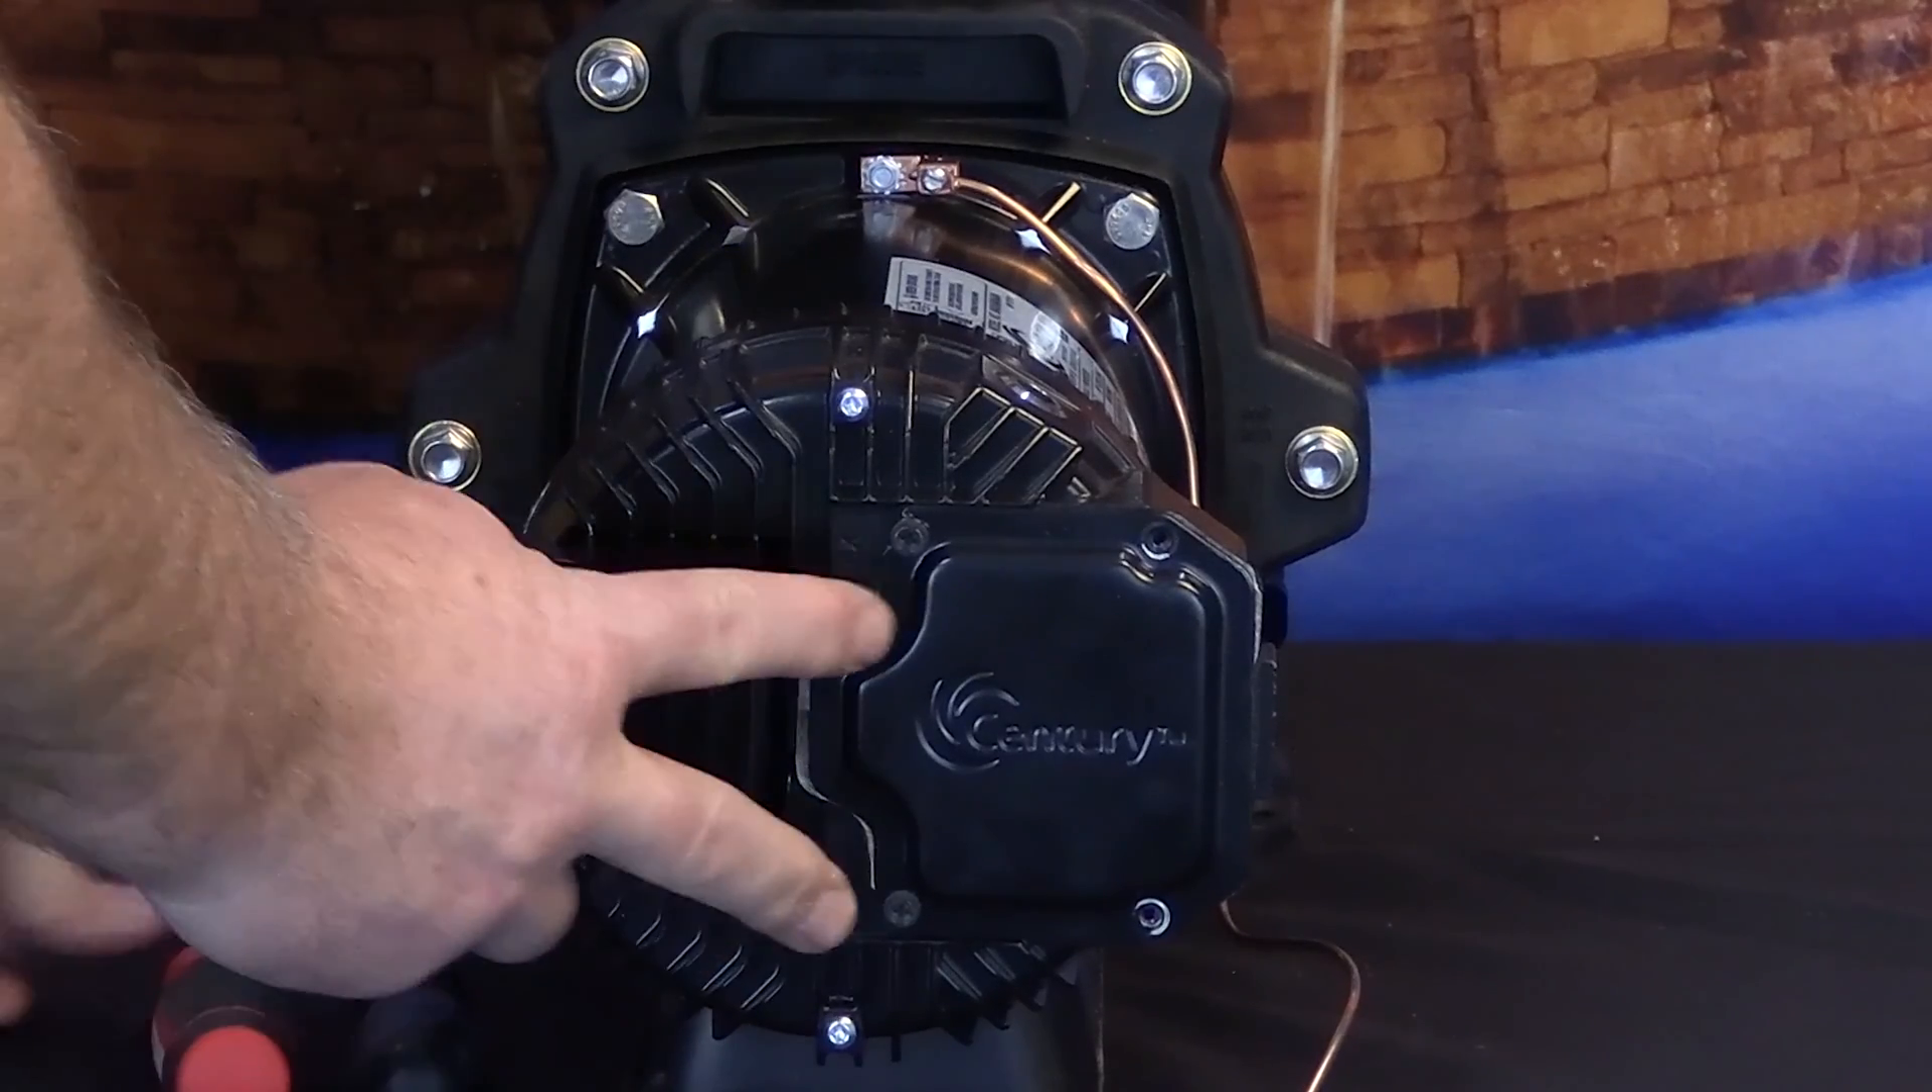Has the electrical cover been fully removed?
No.